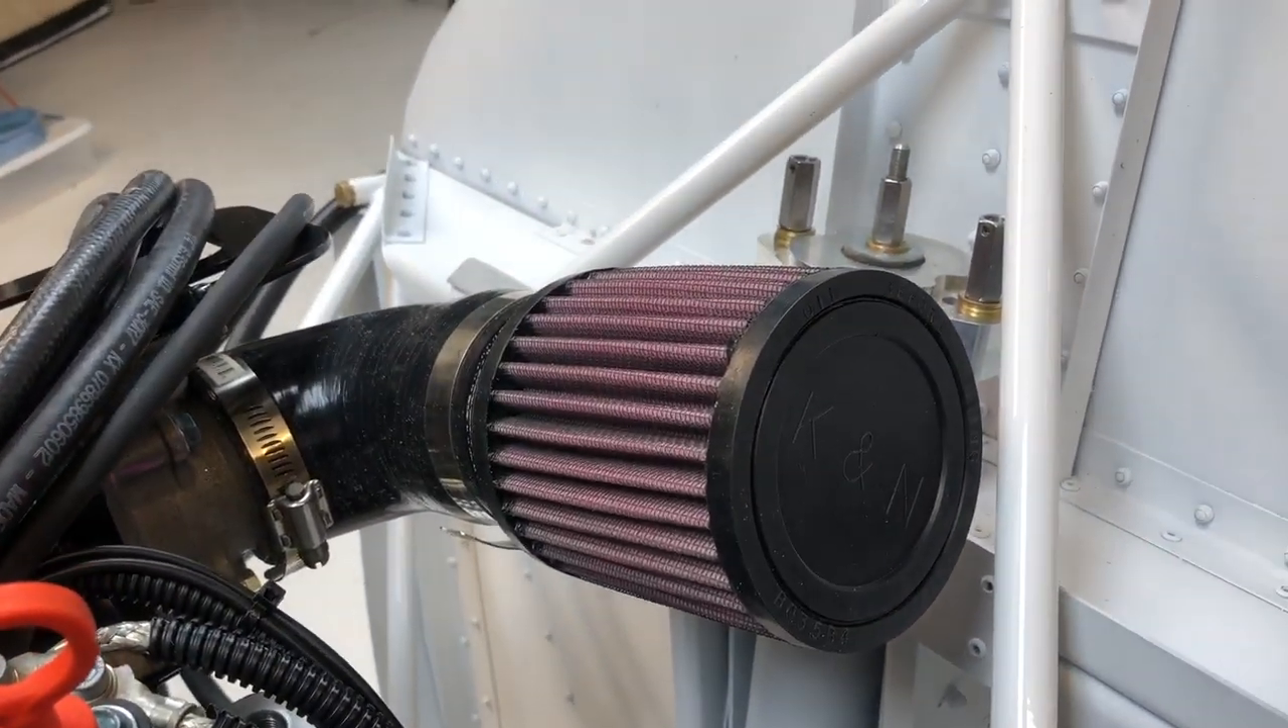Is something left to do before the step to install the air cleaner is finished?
No.